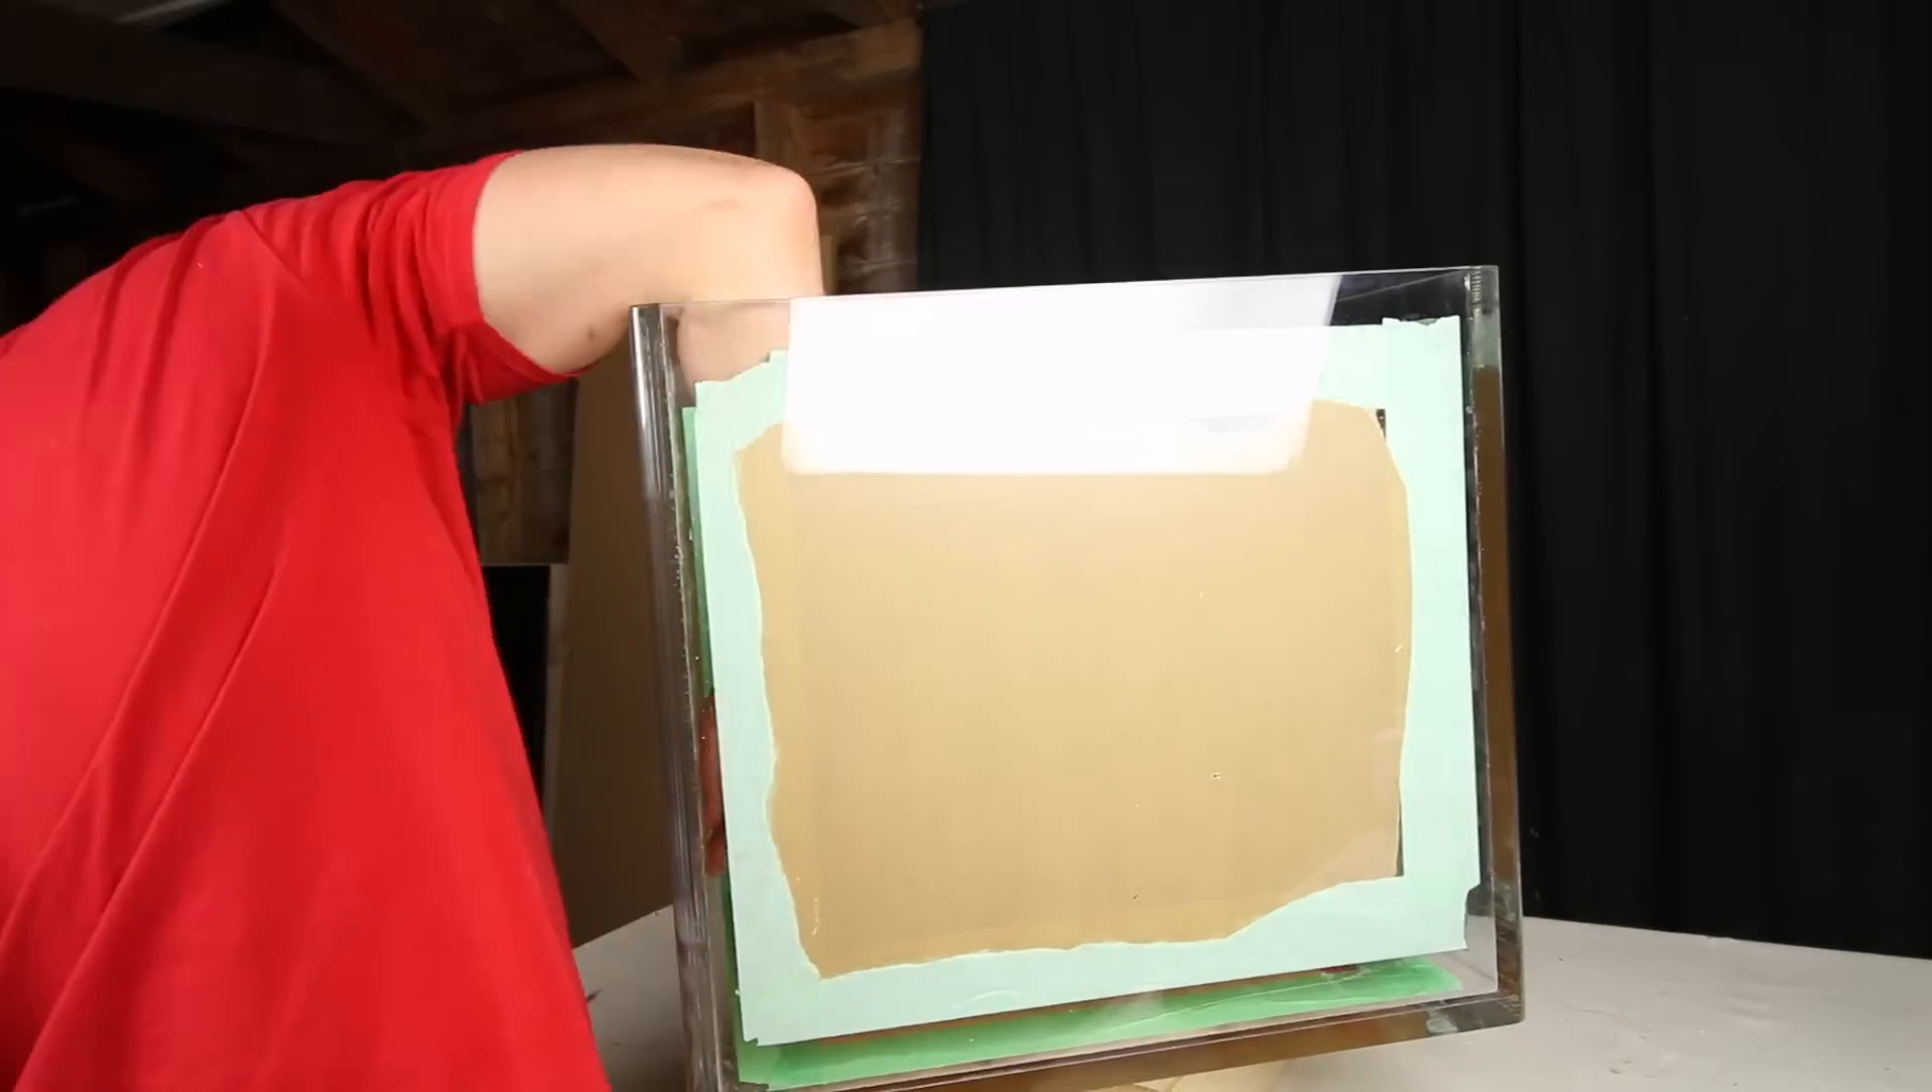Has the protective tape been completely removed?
No.